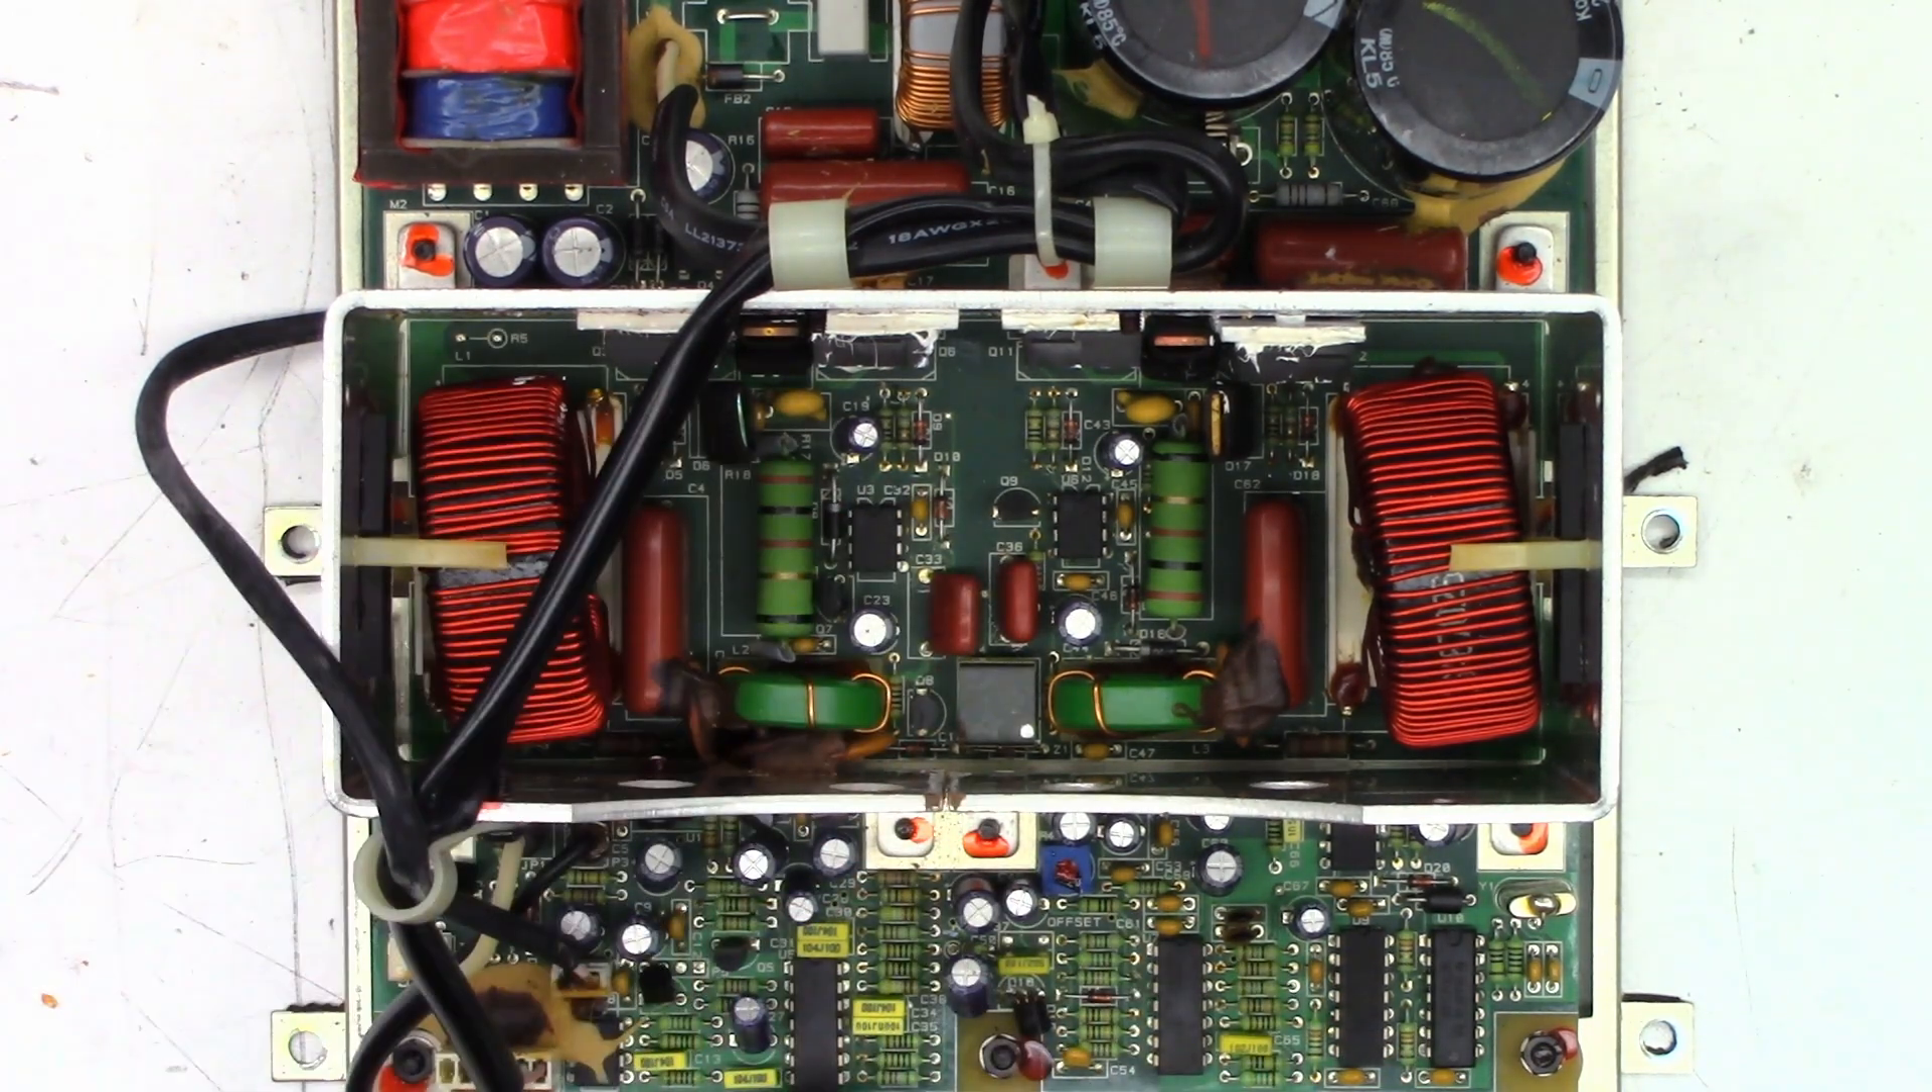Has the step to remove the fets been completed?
No.